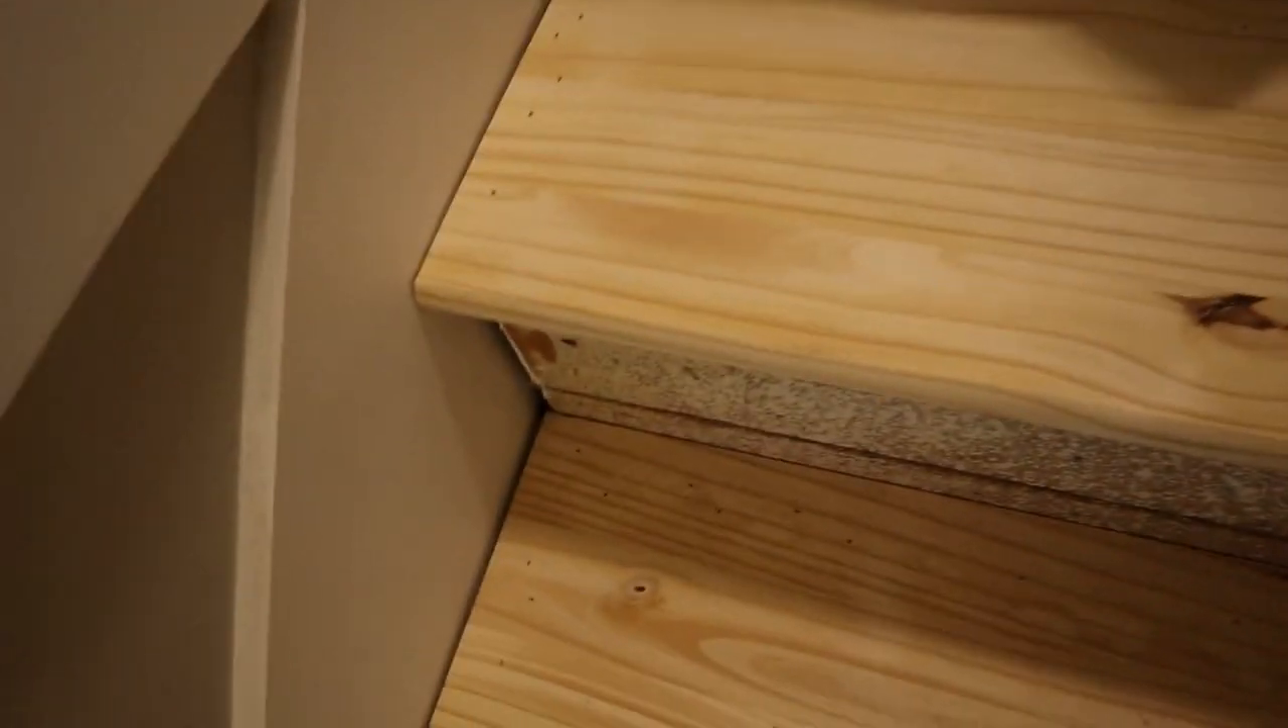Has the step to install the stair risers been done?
No.